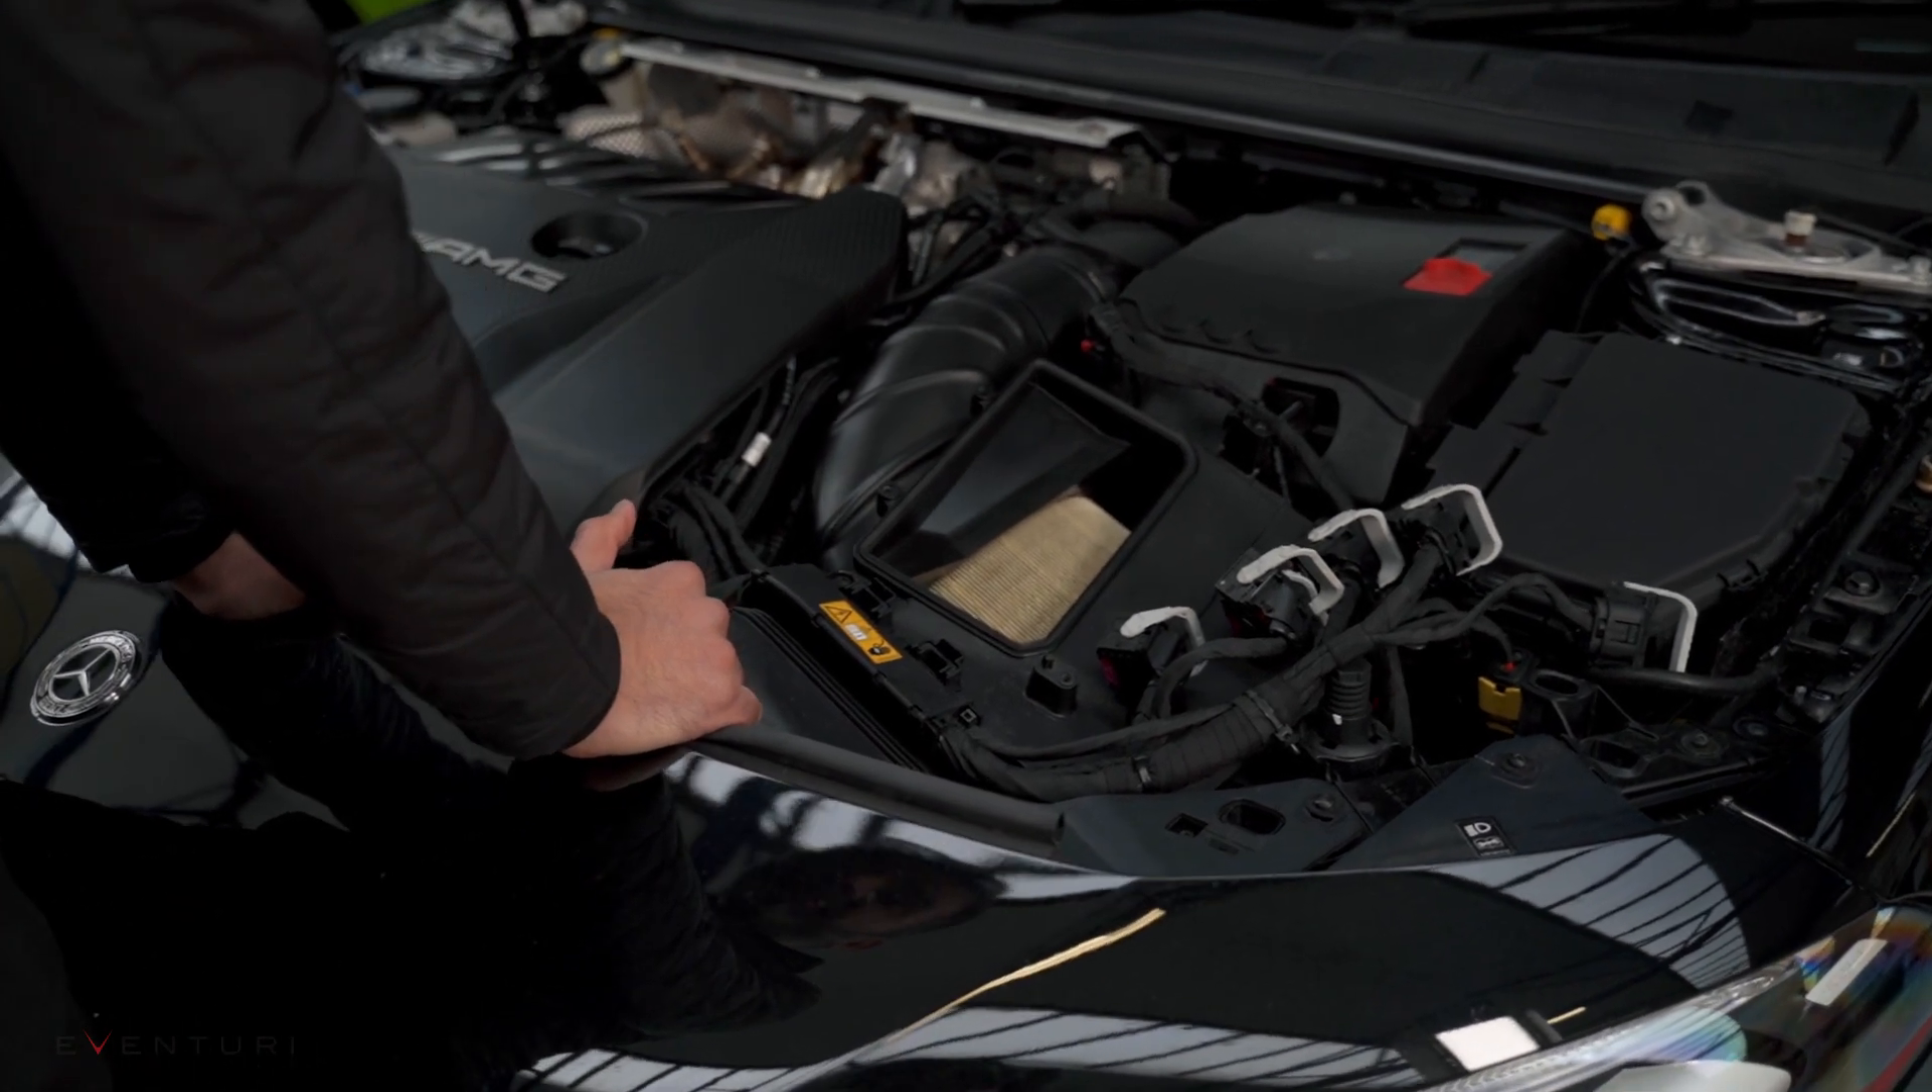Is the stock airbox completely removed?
No.